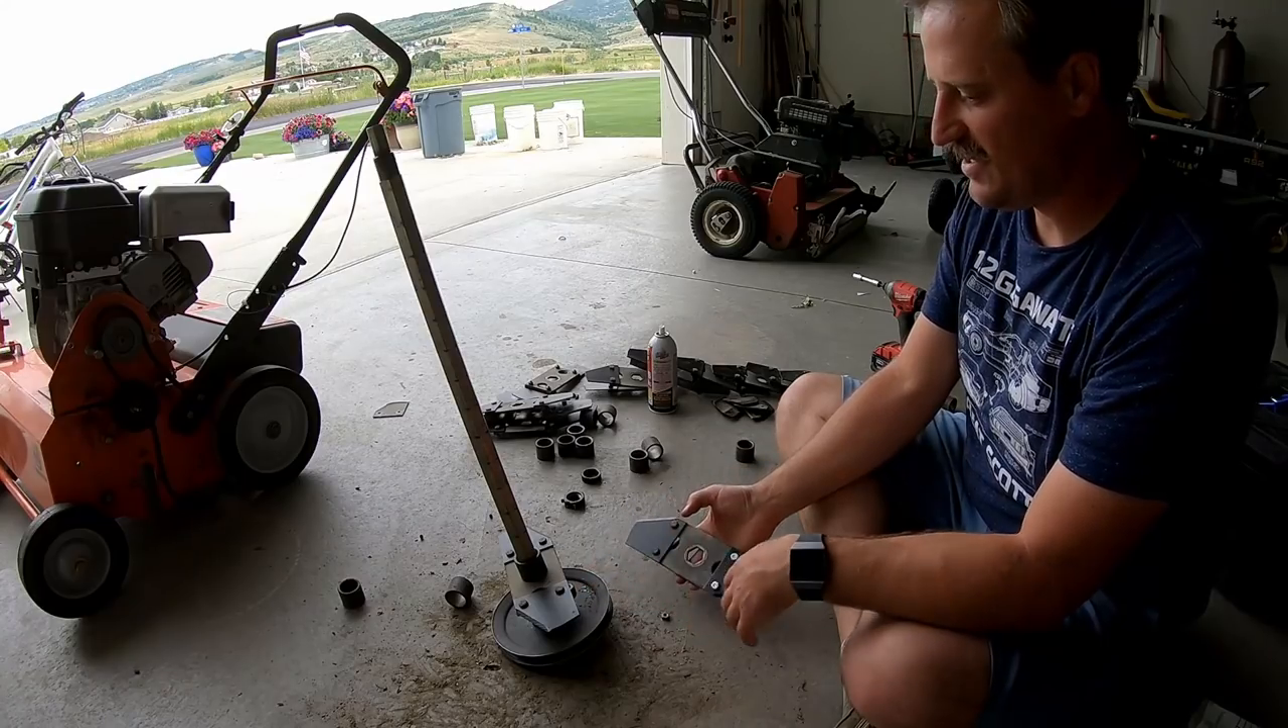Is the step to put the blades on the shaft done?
No.